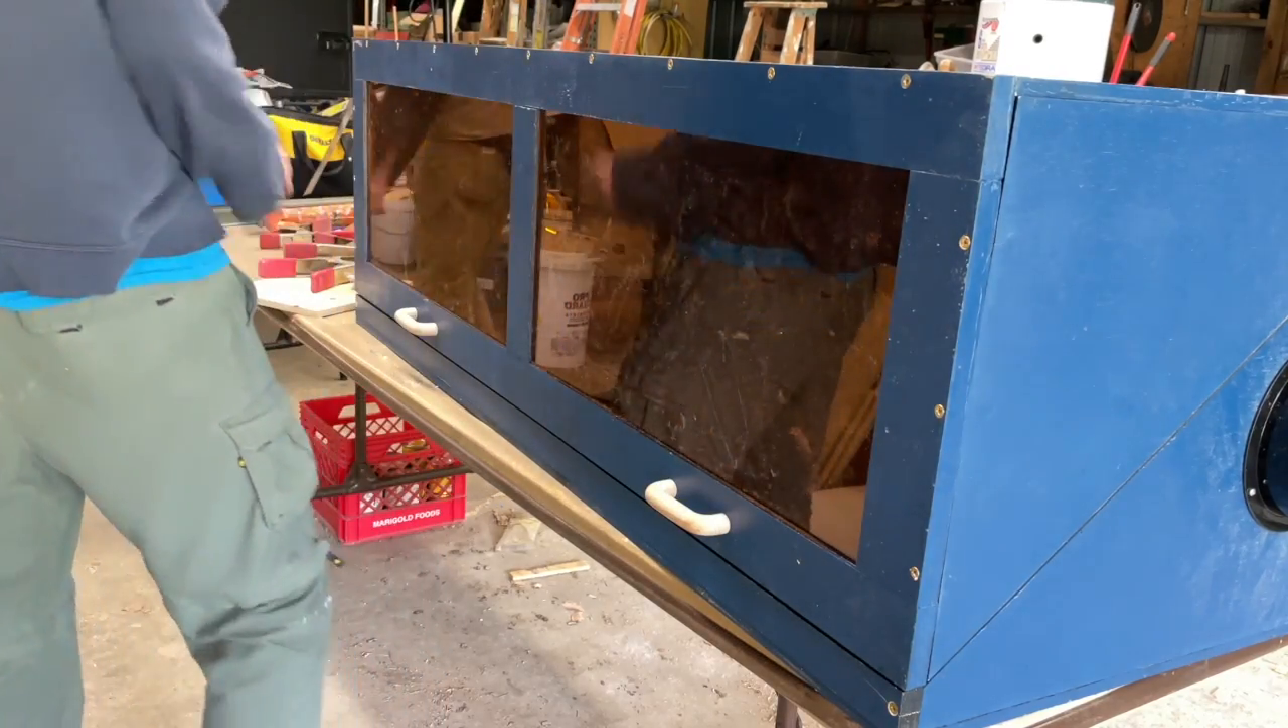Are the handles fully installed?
Yes.